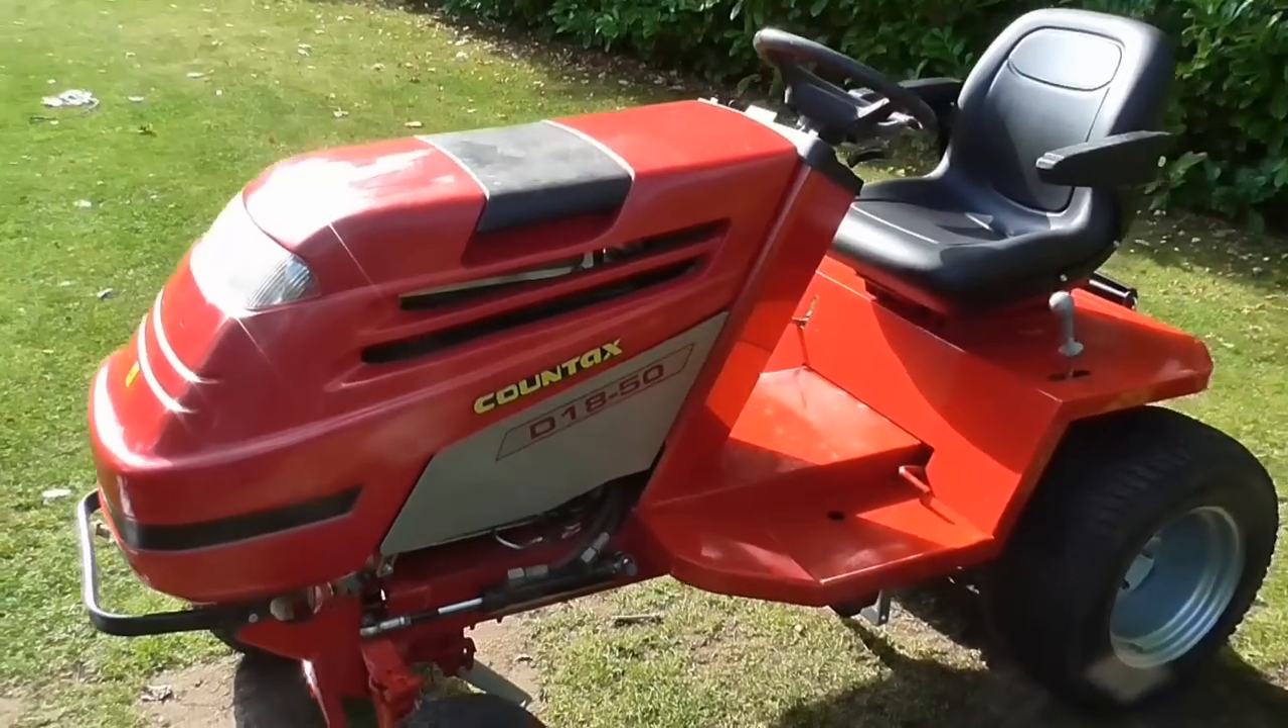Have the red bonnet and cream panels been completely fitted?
Yes.